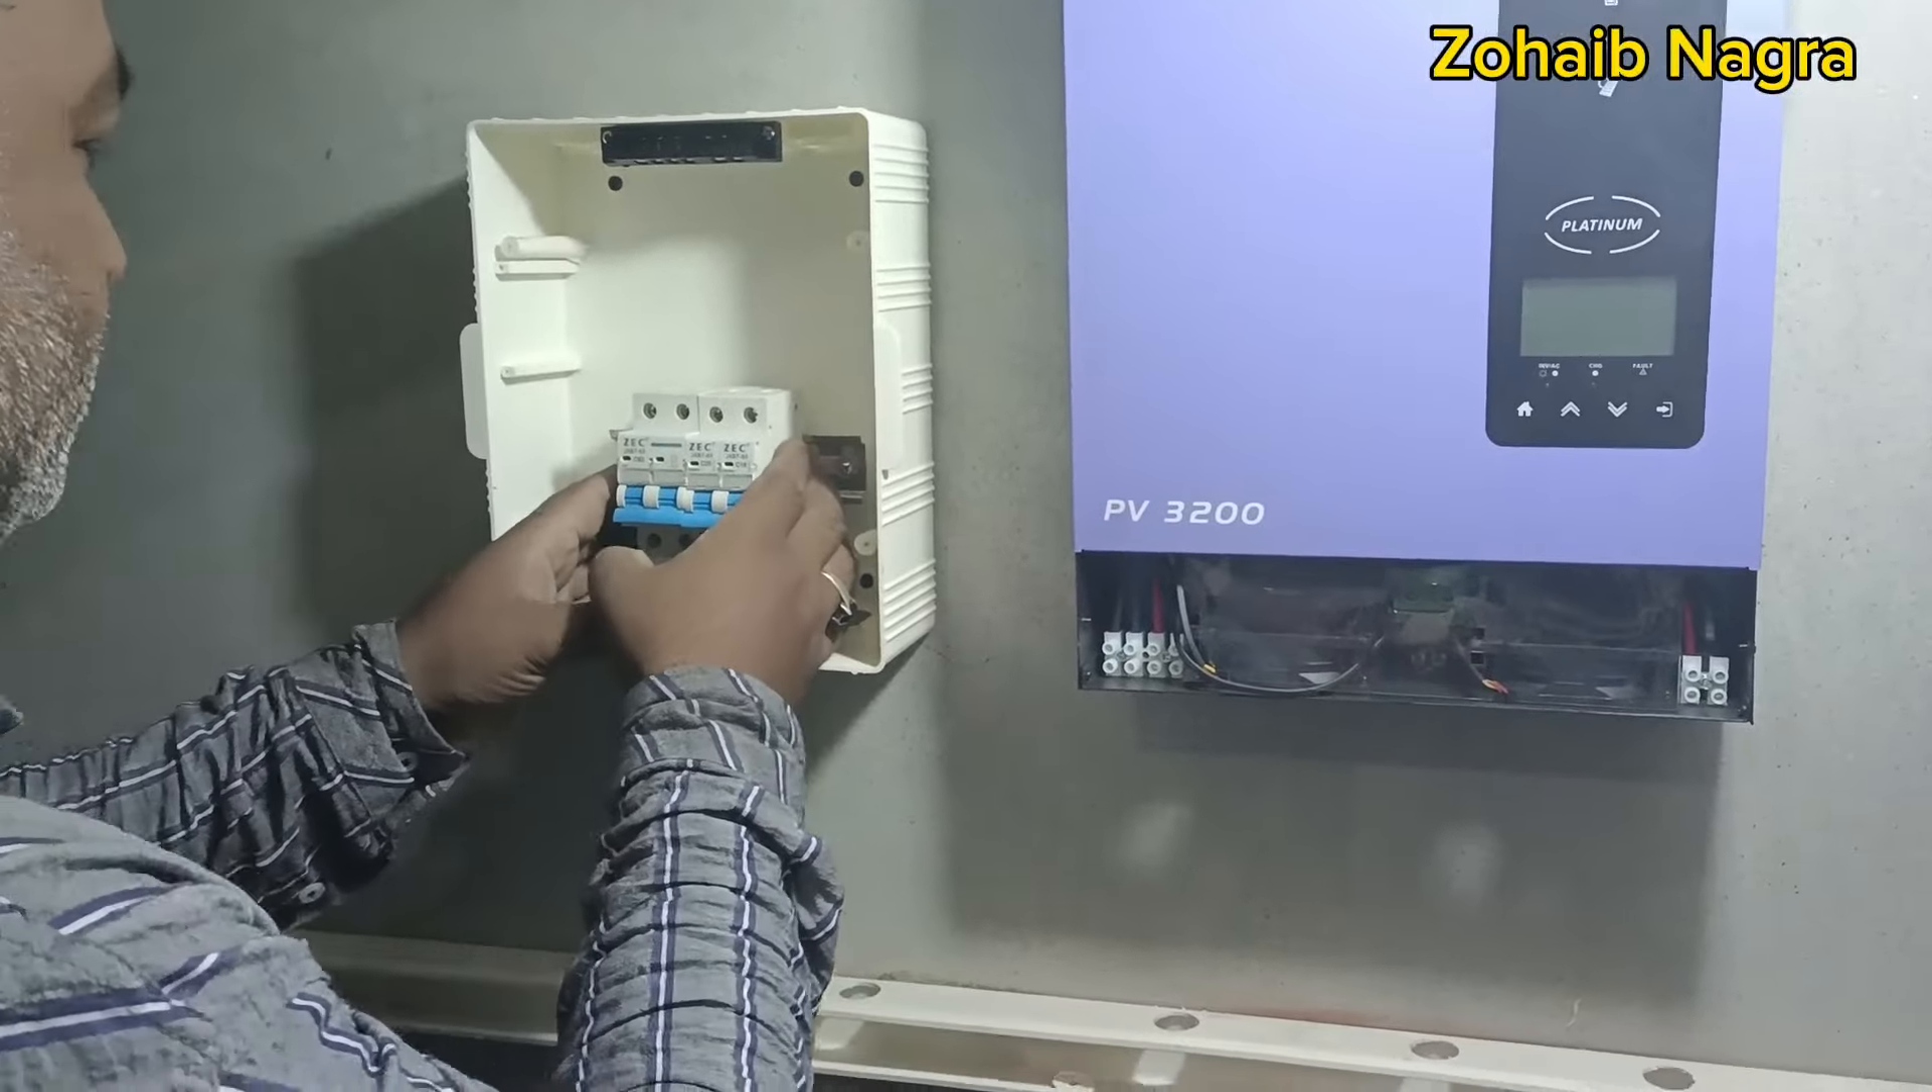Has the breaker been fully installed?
No.